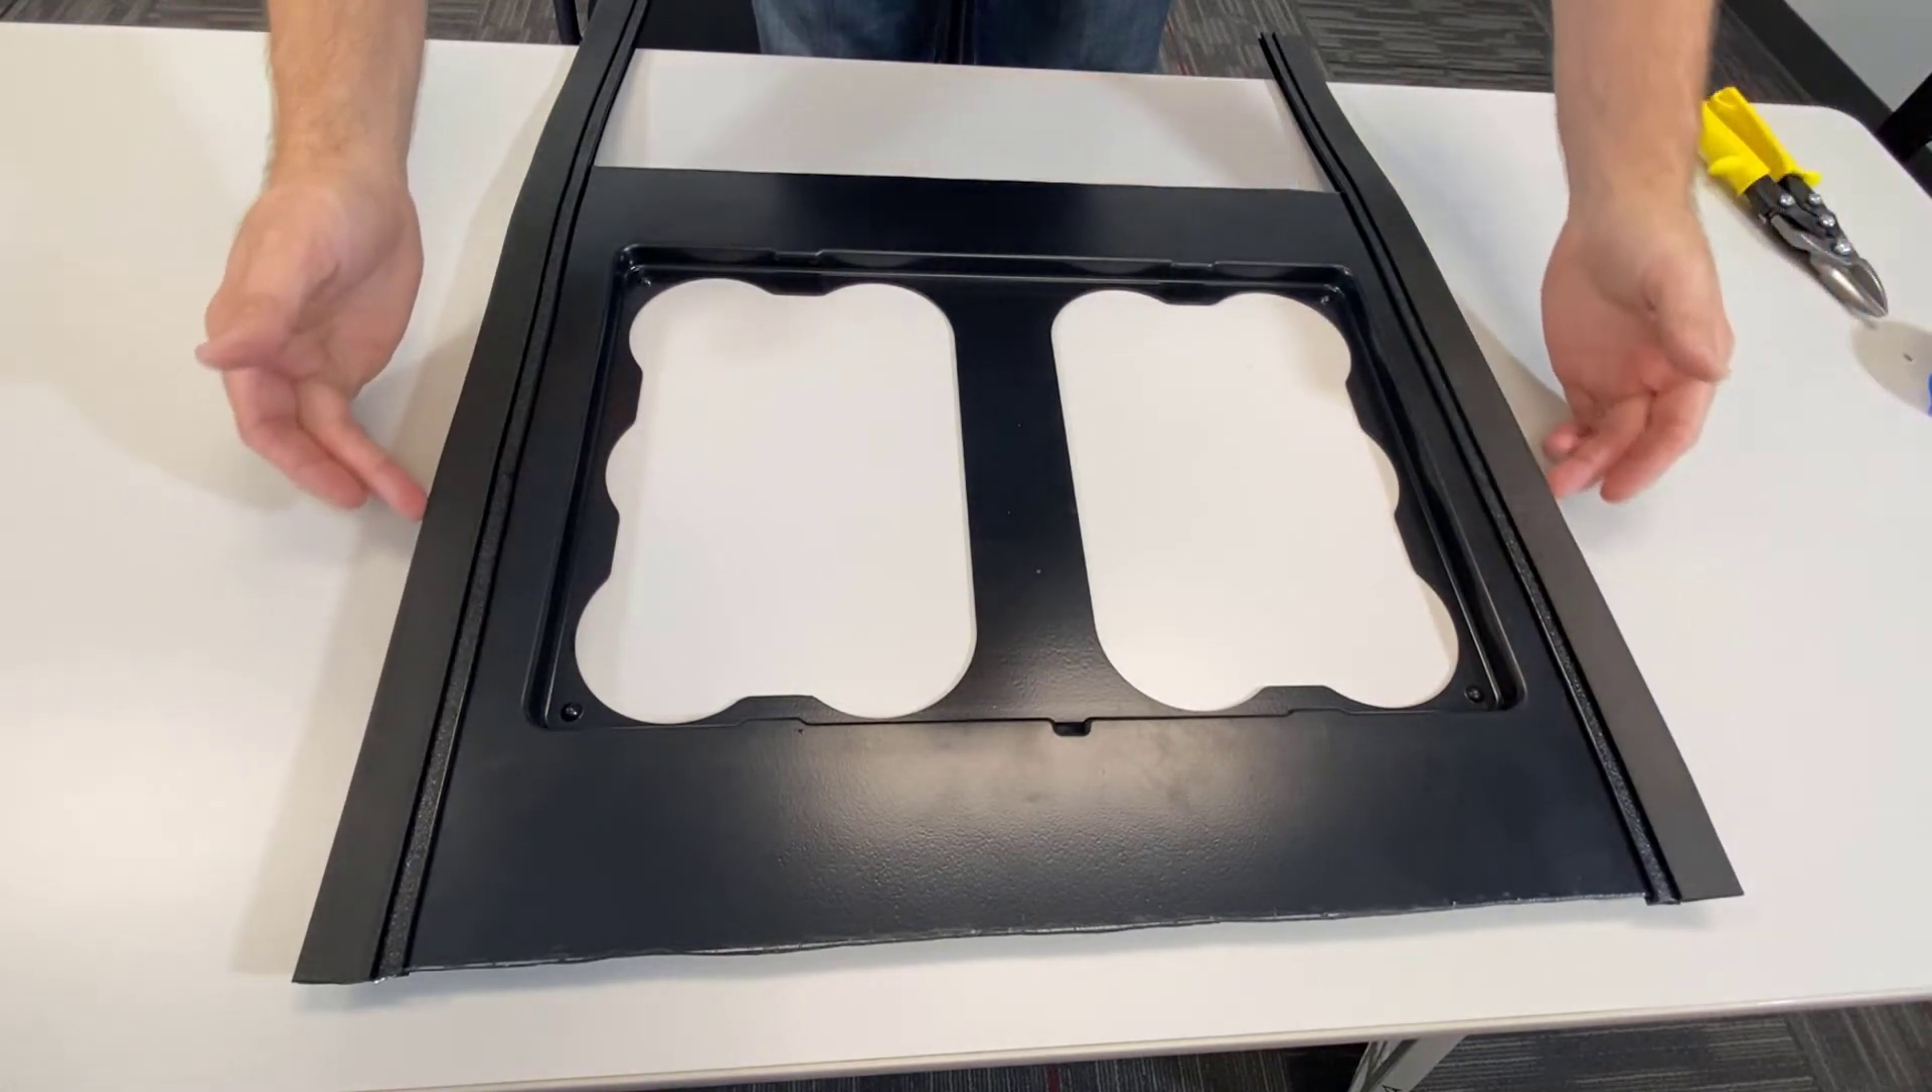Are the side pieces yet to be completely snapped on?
No.